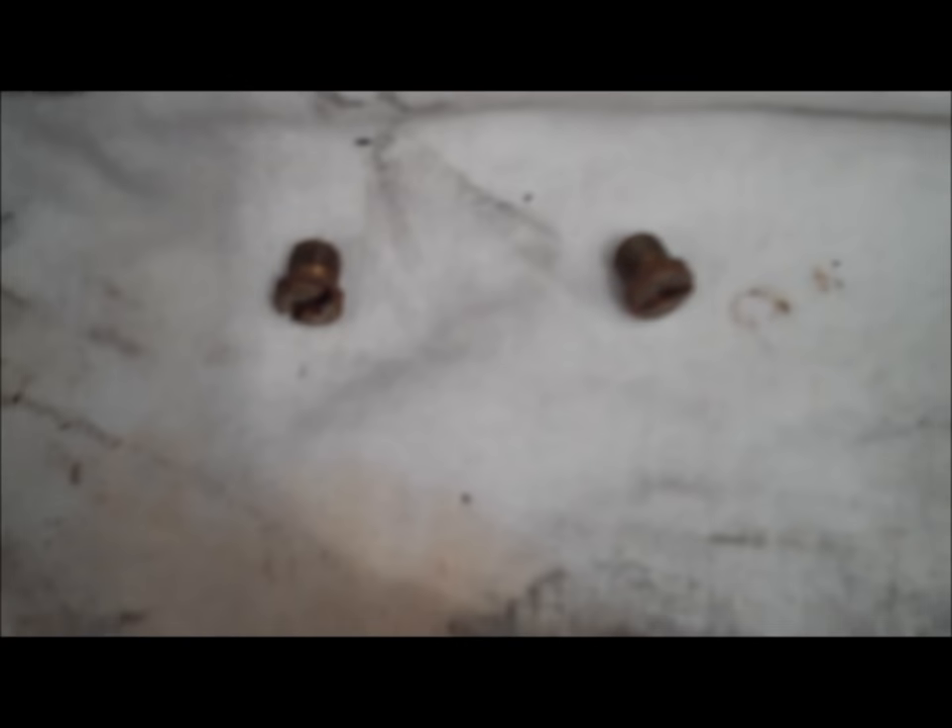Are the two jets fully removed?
Yes.